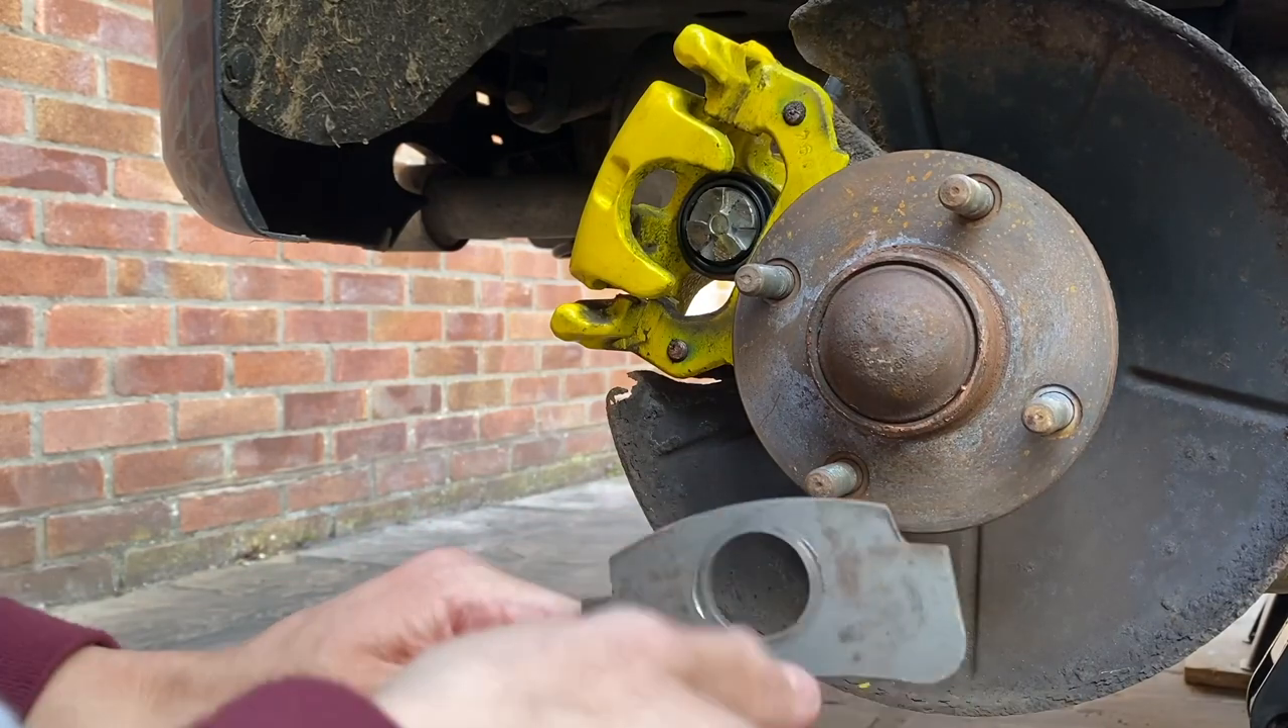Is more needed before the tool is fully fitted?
Yes.